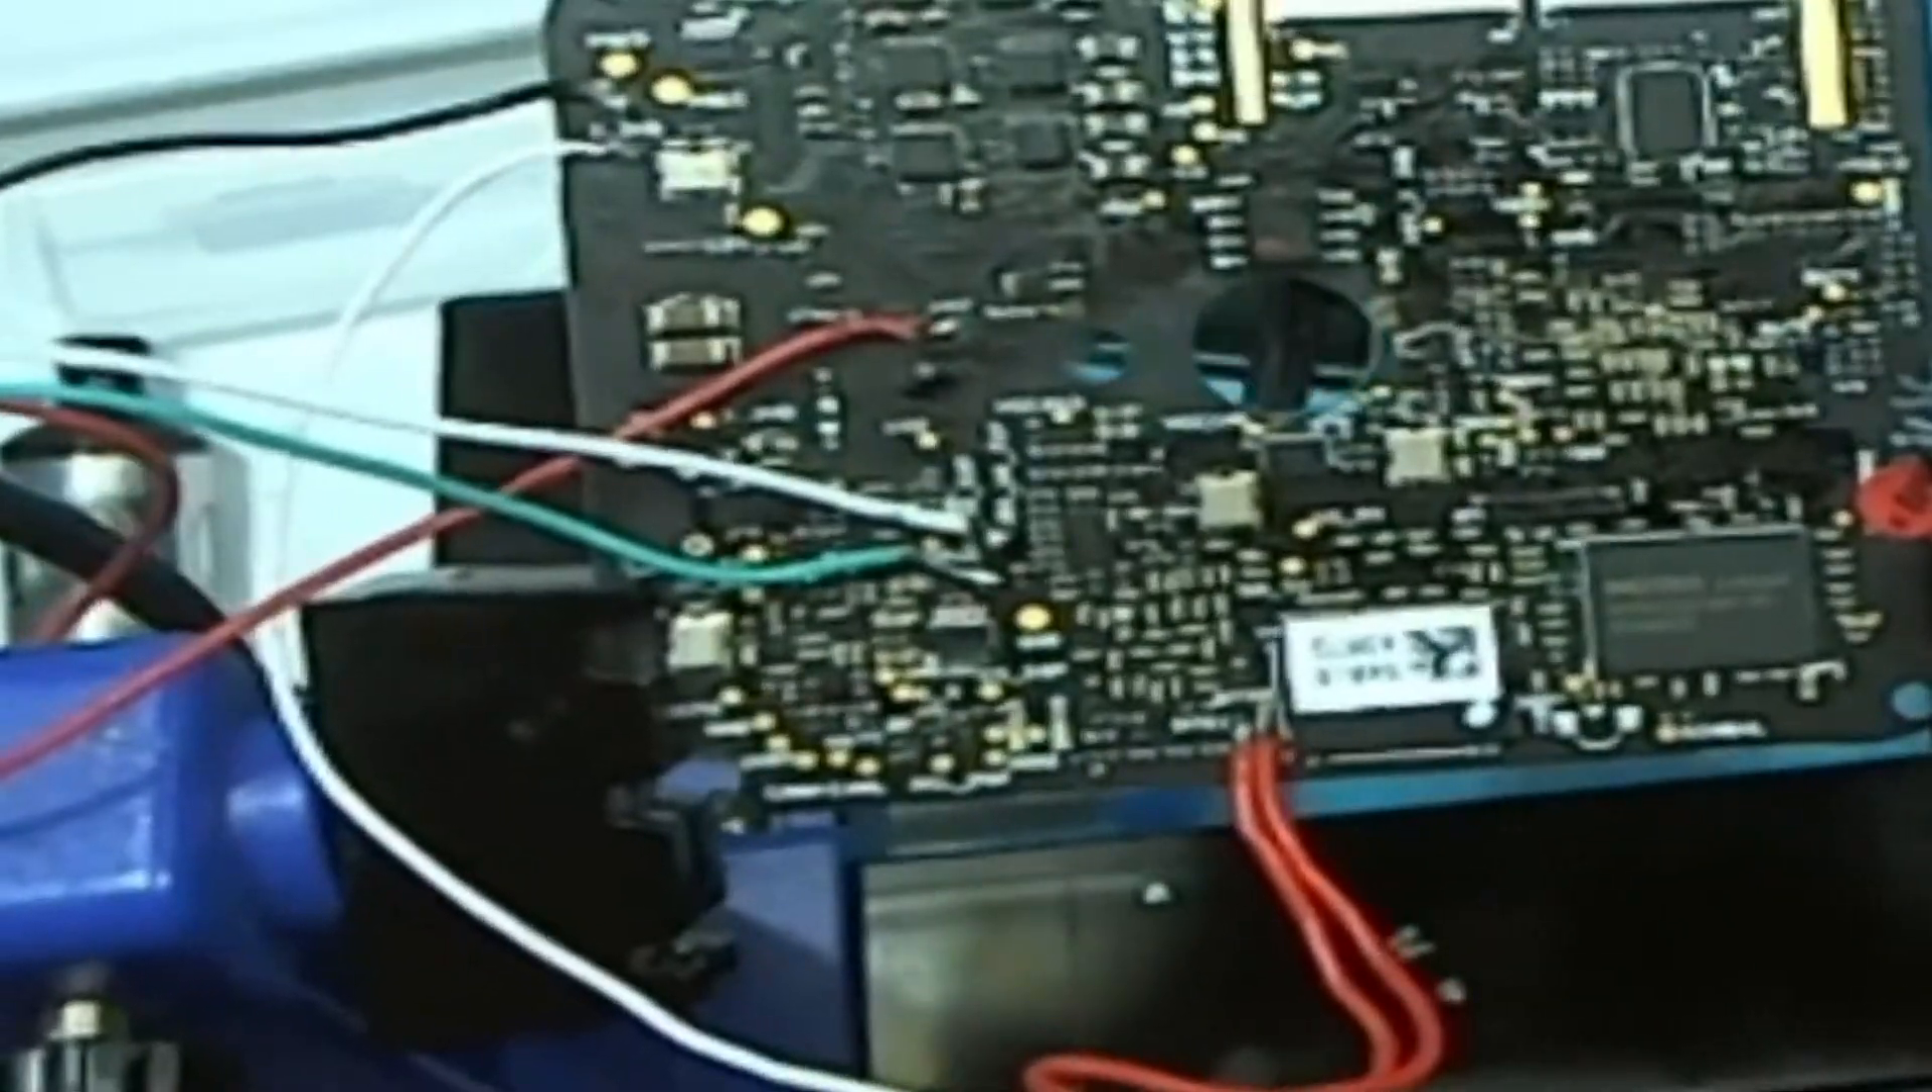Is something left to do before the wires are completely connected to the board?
No.